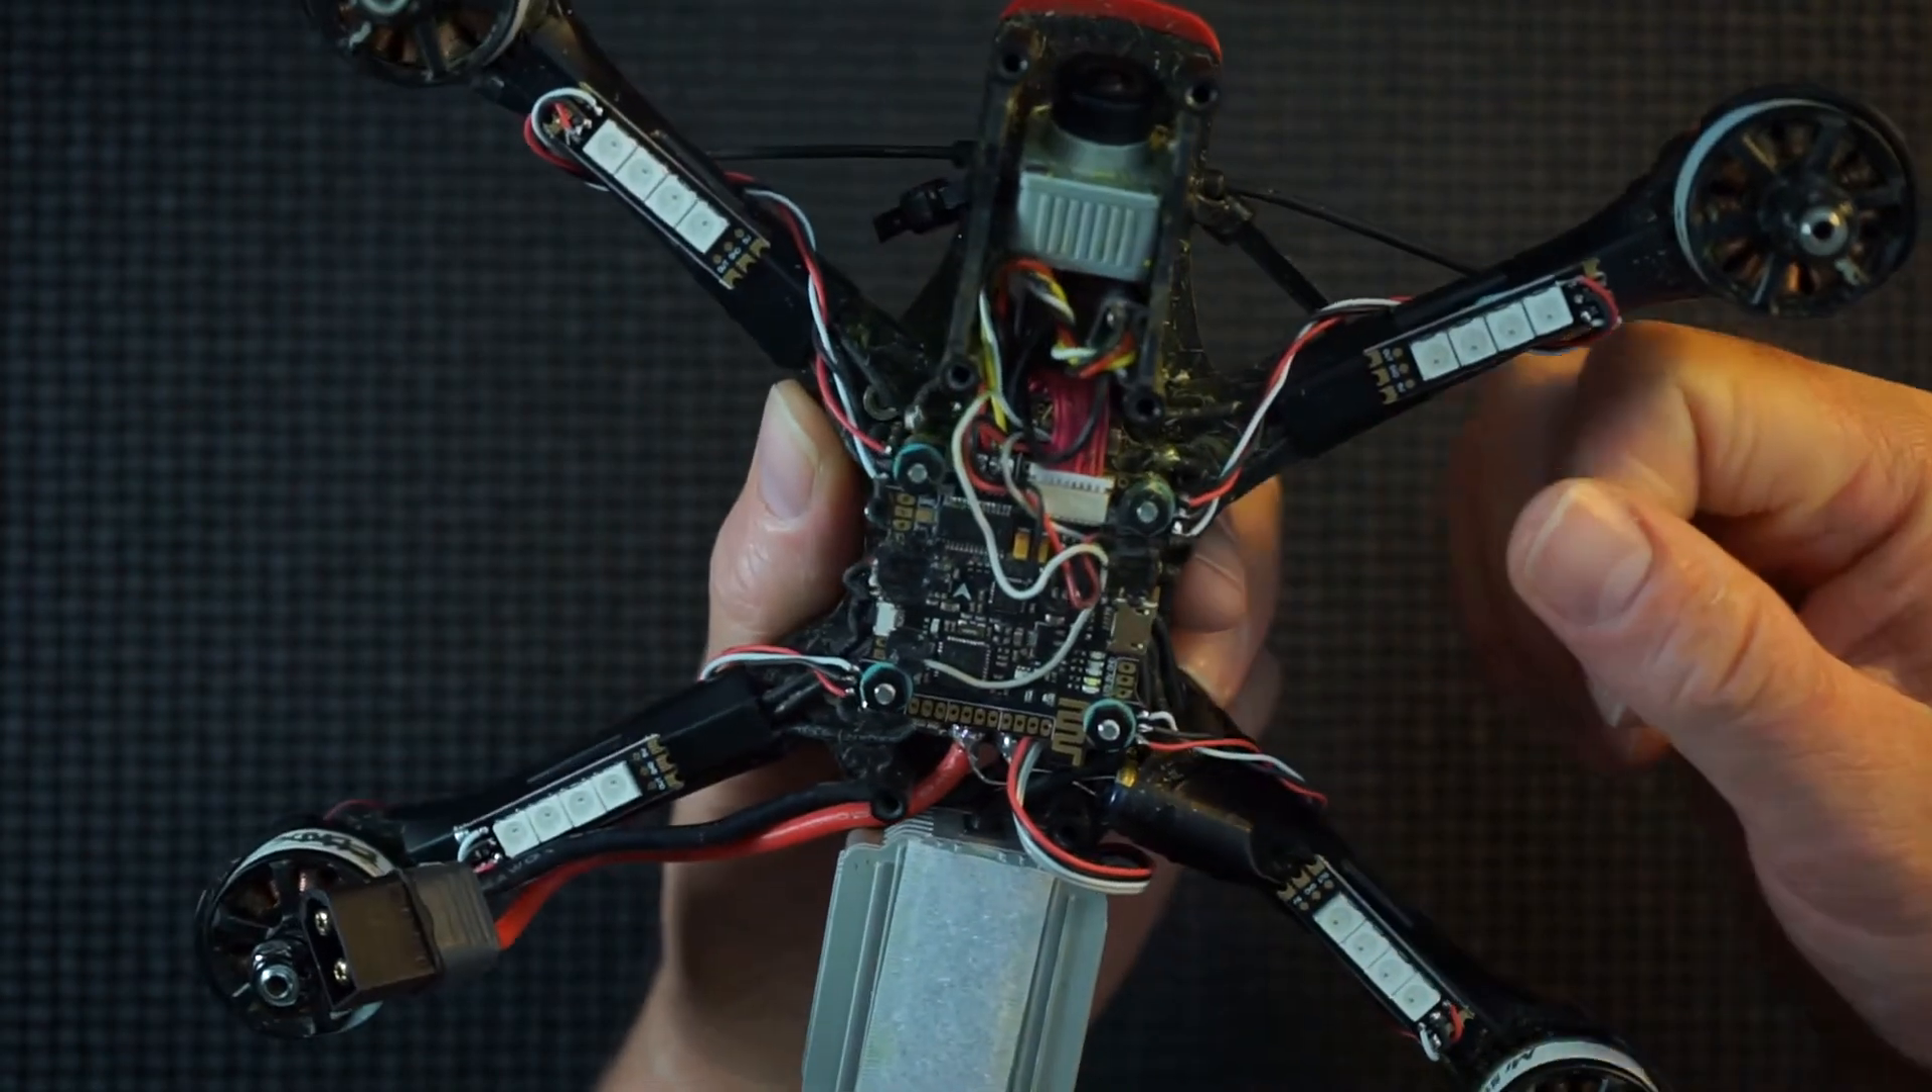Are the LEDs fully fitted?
Yes.